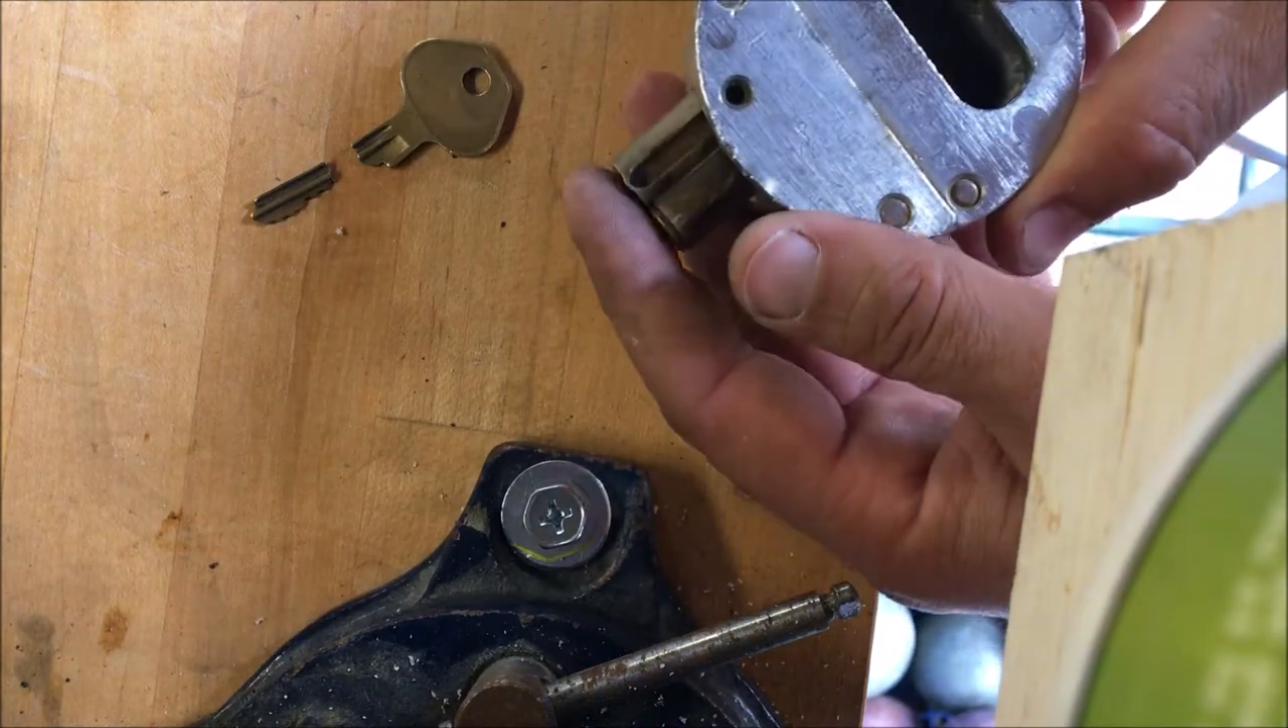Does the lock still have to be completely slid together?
Yes.